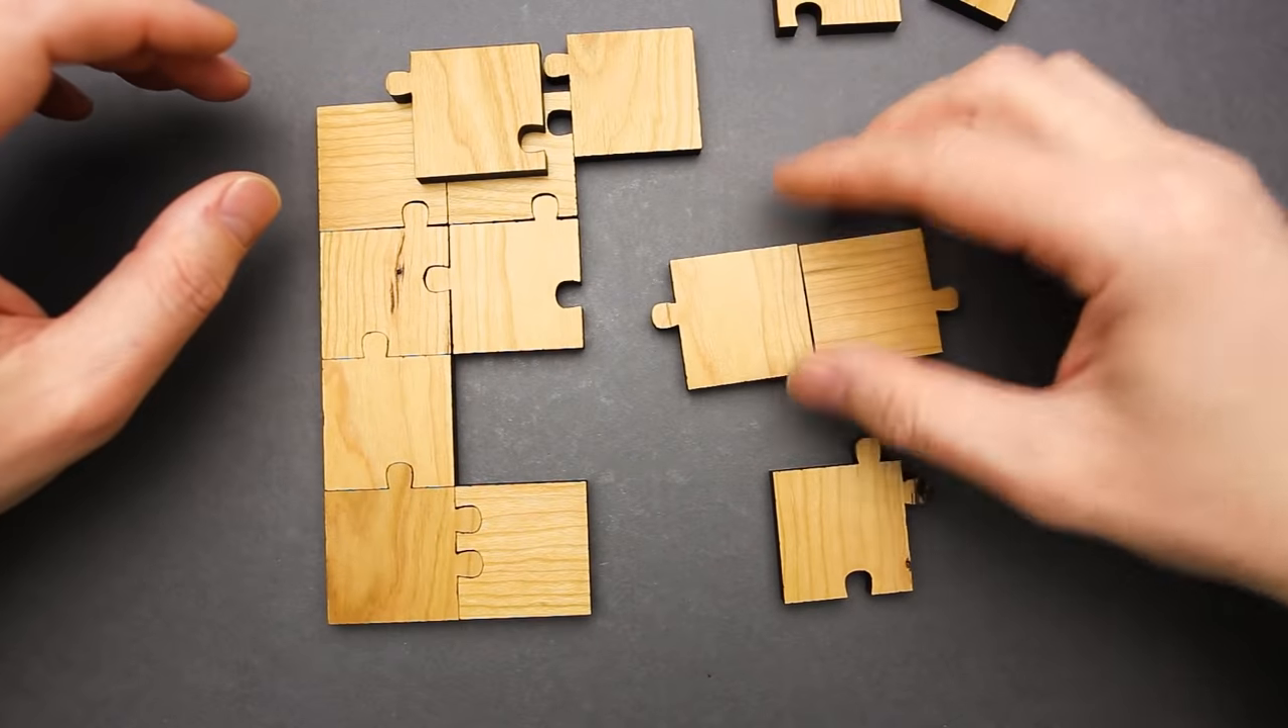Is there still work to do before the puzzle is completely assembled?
Yes.